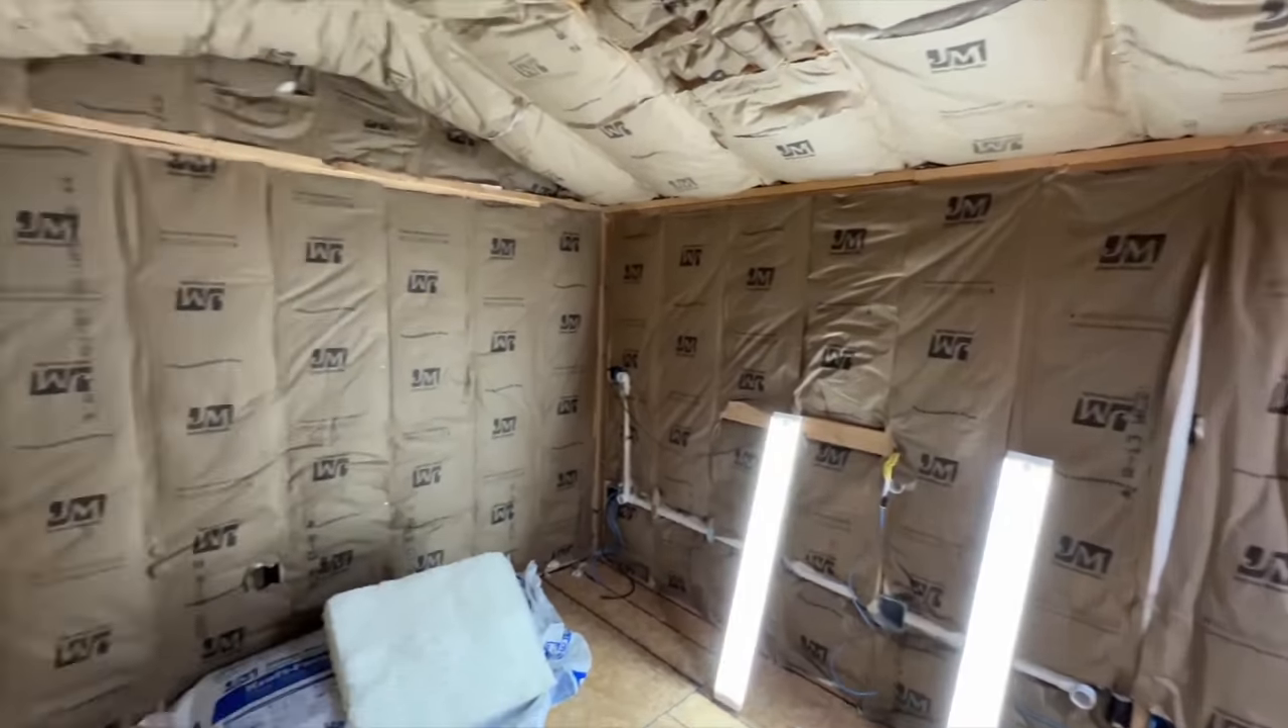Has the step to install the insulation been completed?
Yes.